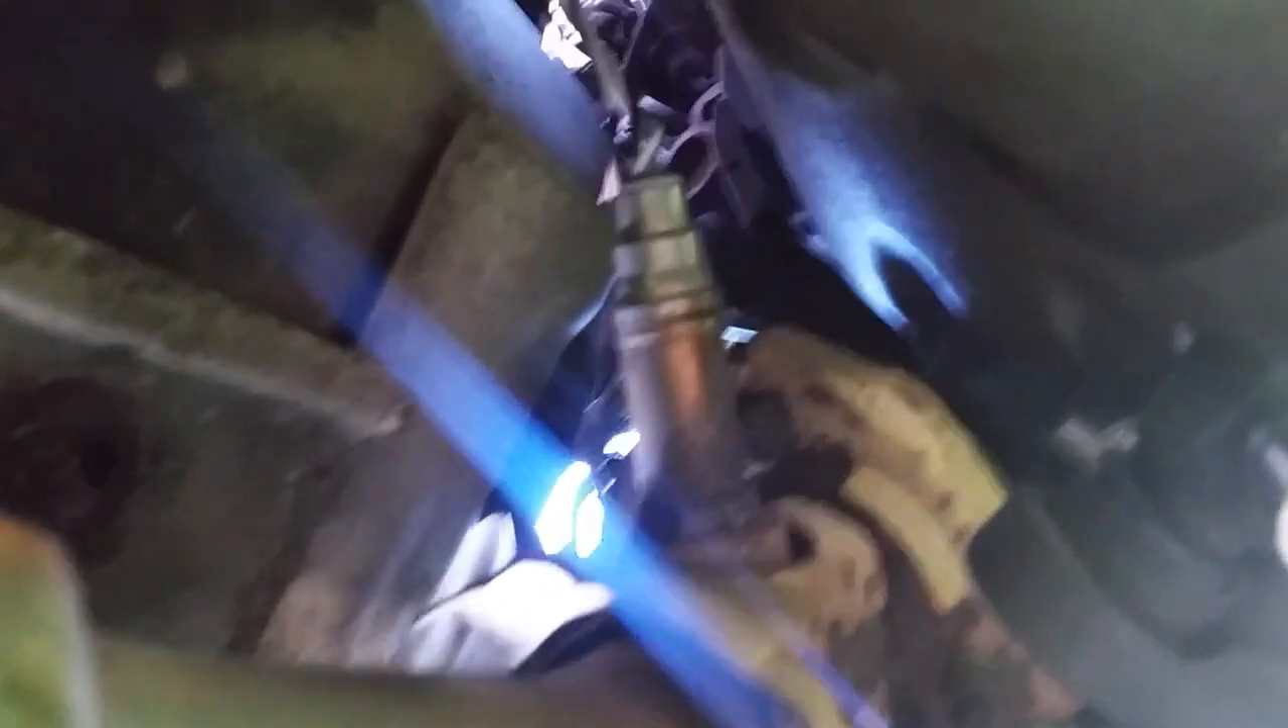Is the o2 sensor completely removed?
No.